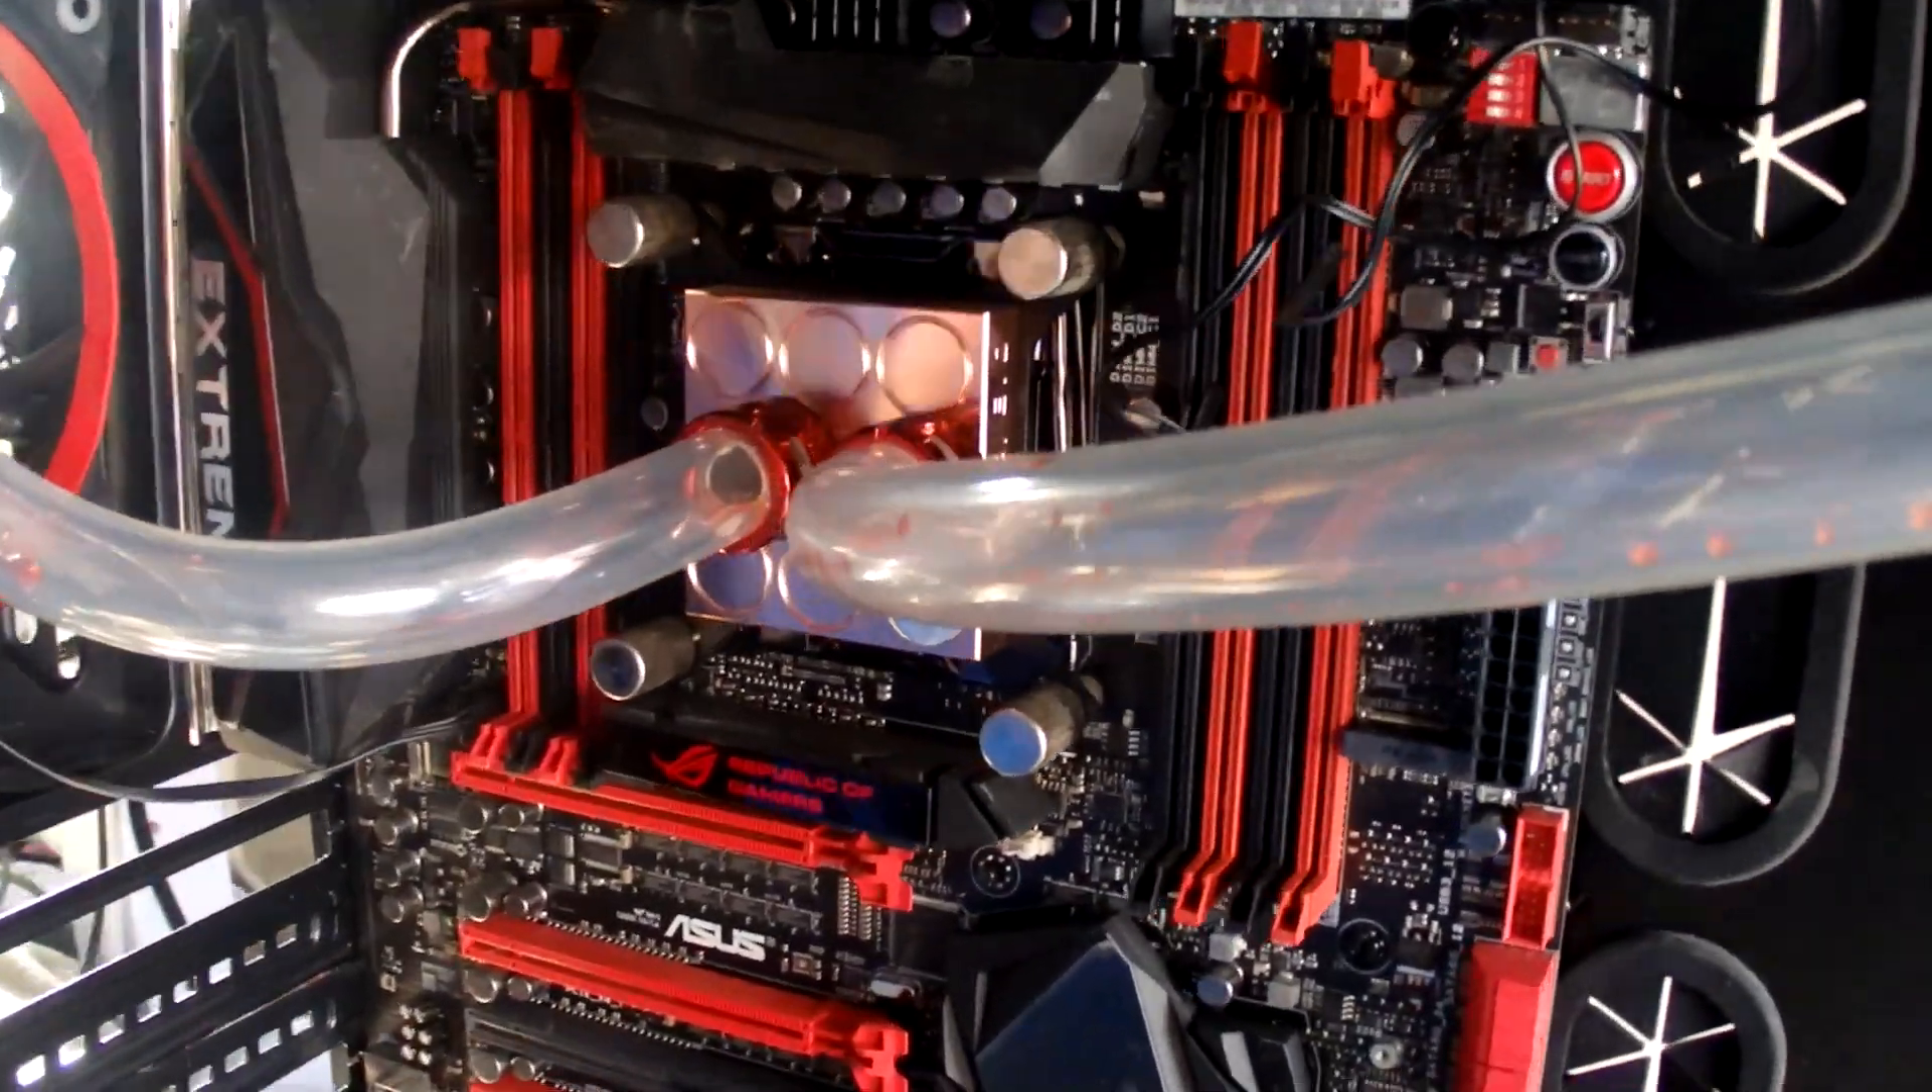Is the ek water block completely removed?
No.